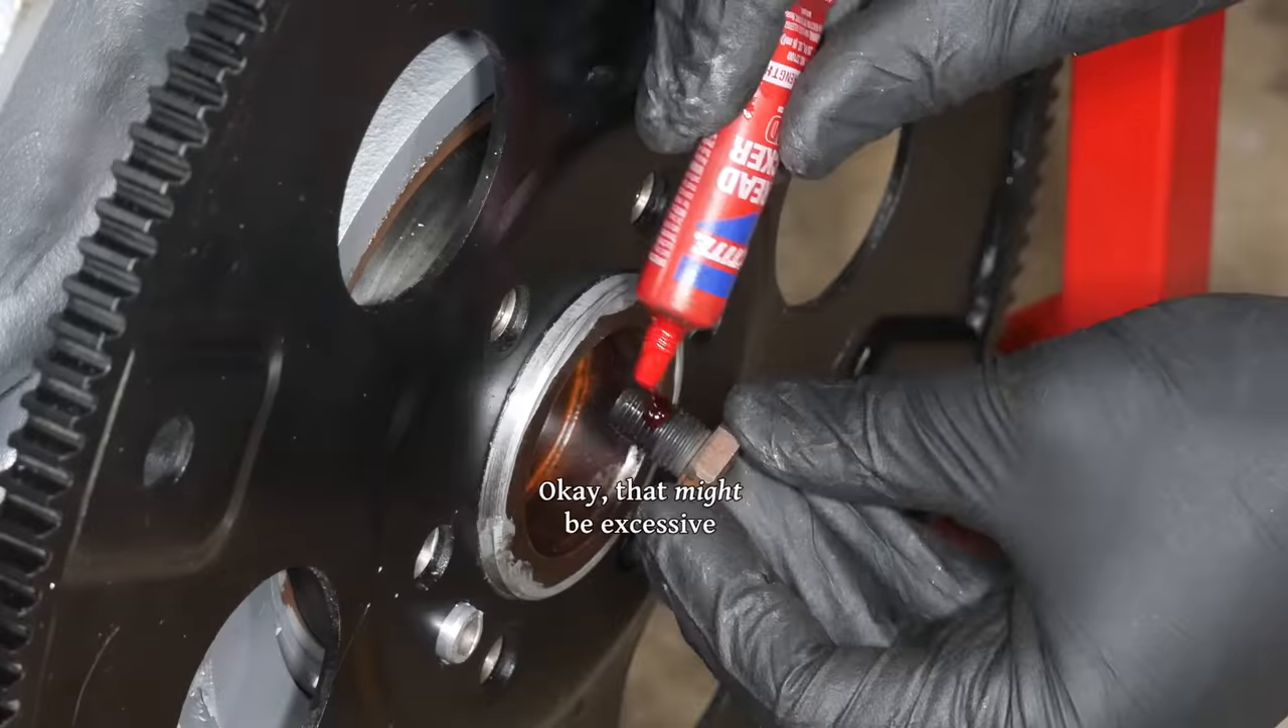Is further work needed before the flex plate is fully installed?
Yes.